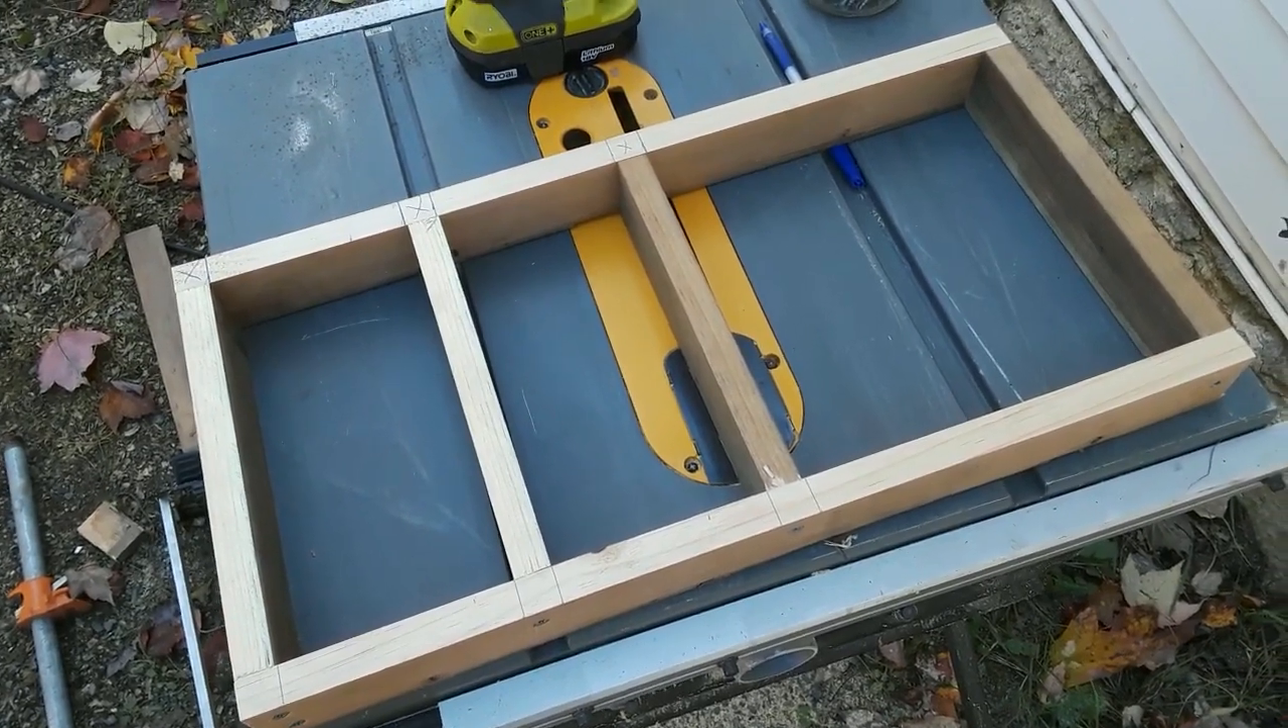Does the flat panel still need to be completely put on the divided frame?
Yes.